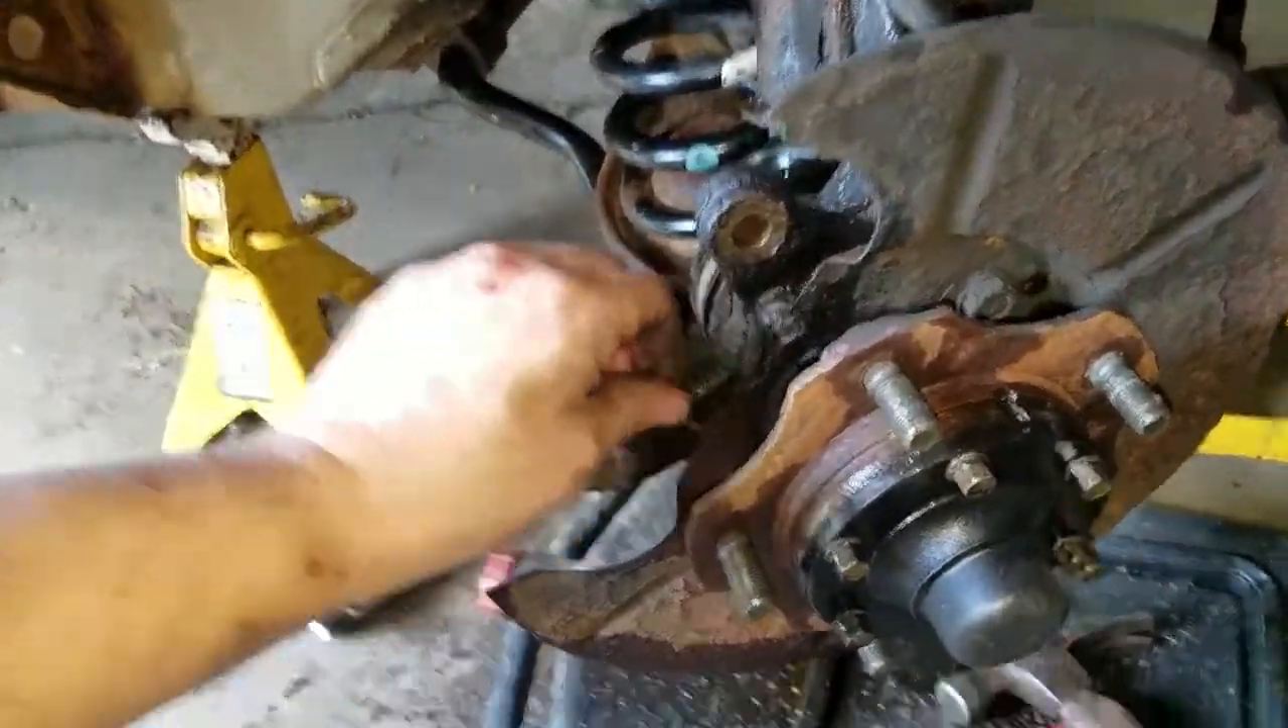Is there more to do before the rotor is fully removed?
No.